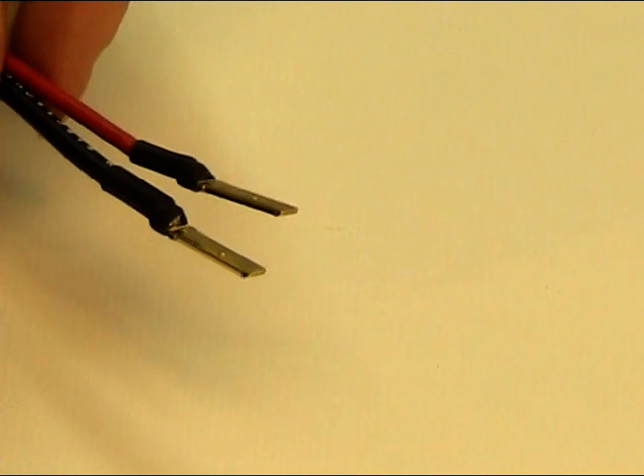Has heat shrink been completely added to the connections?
Yes.